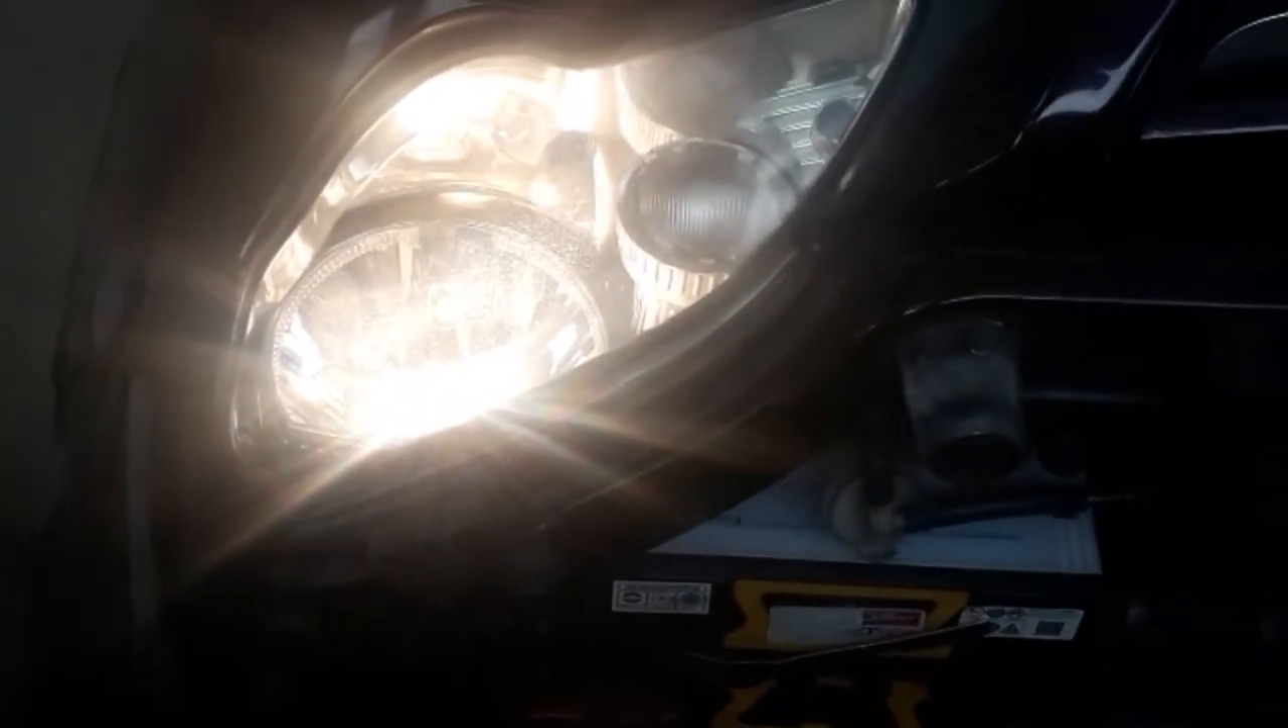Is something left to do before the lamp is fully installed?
No.